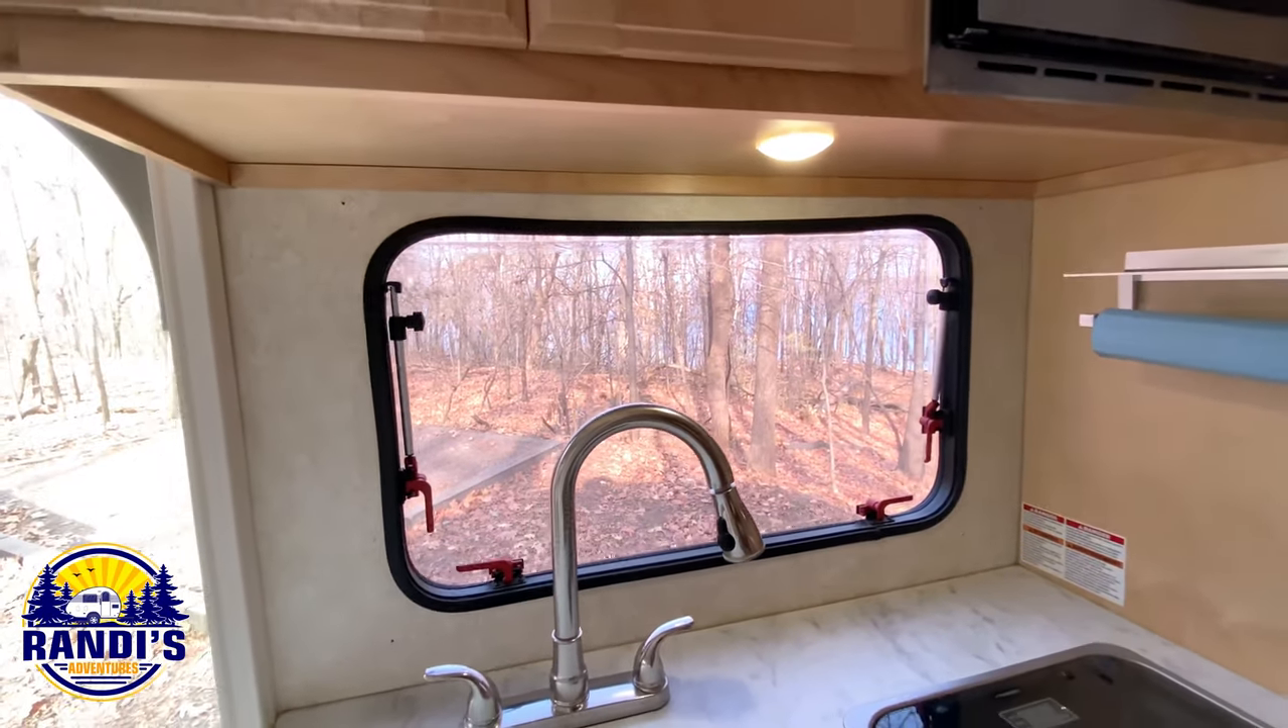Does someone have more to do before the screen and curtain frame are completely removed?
No.